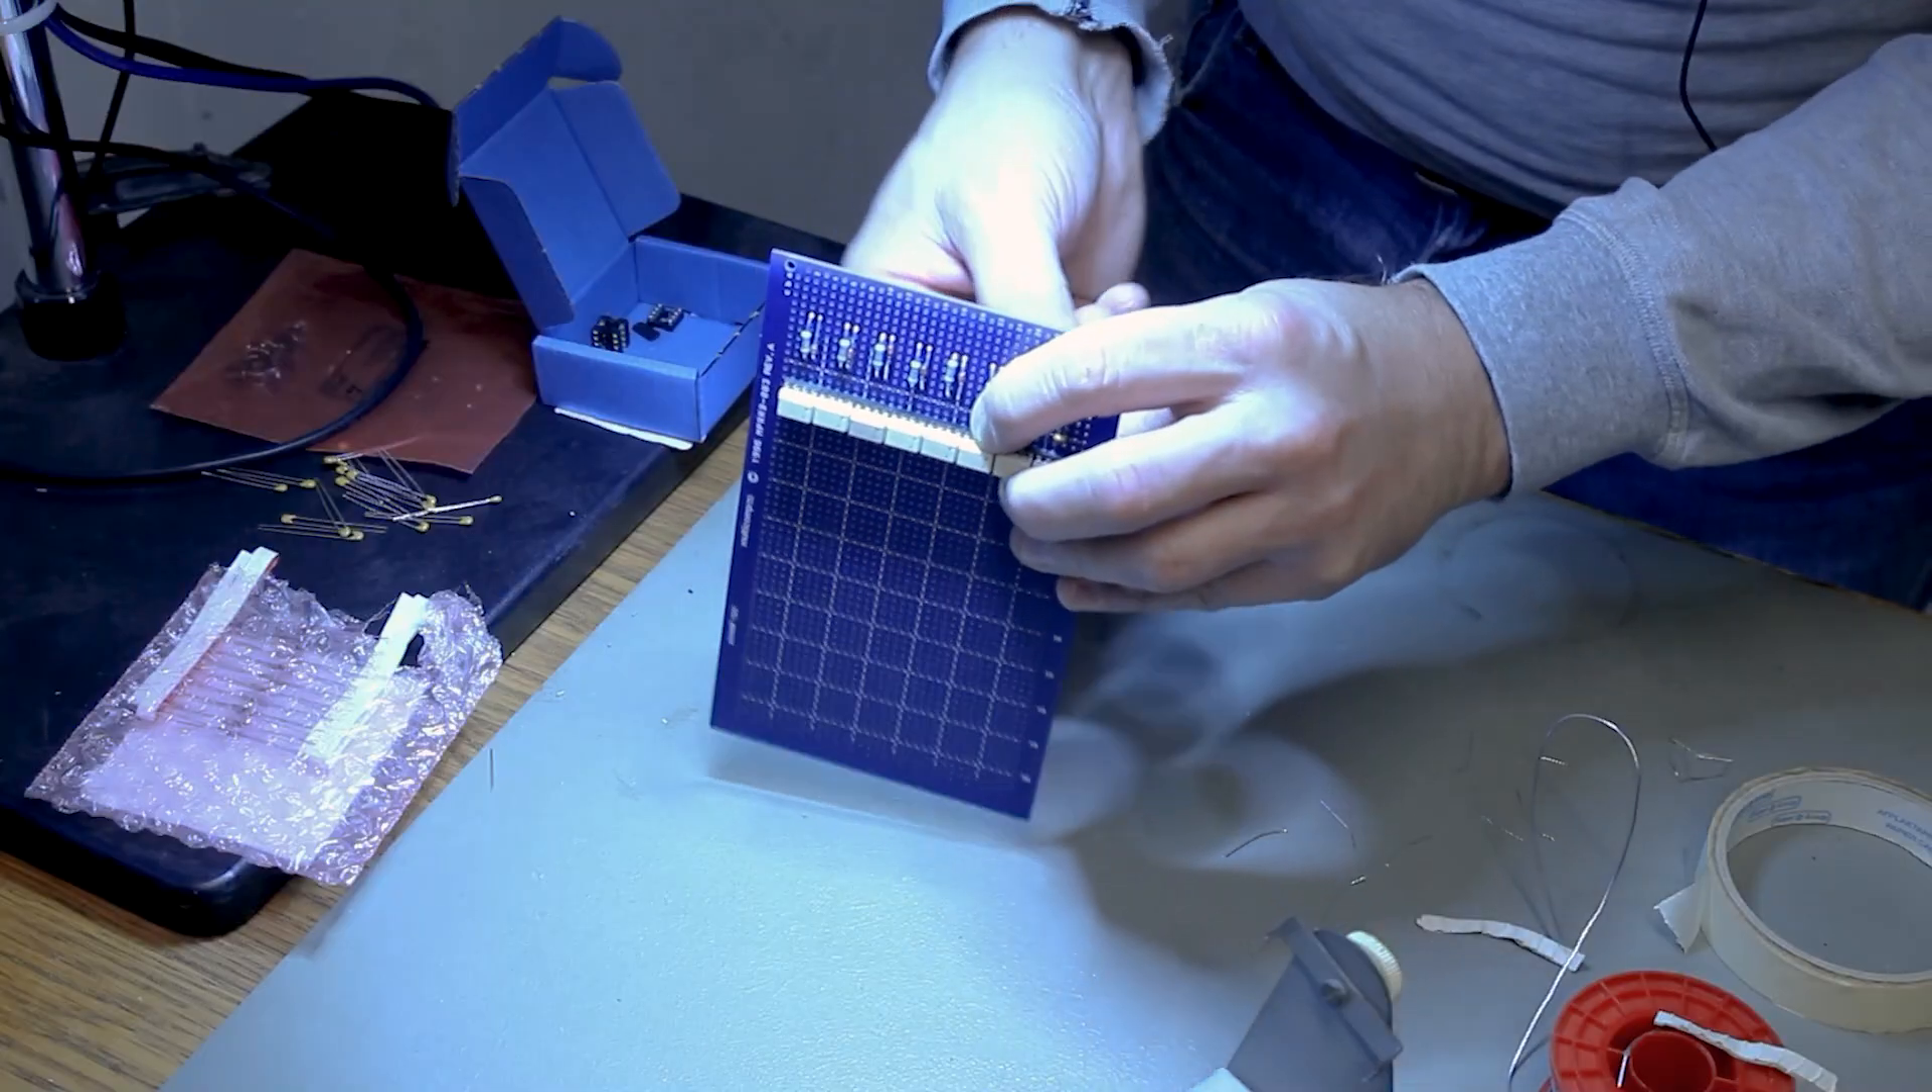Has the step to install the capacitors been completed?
No.